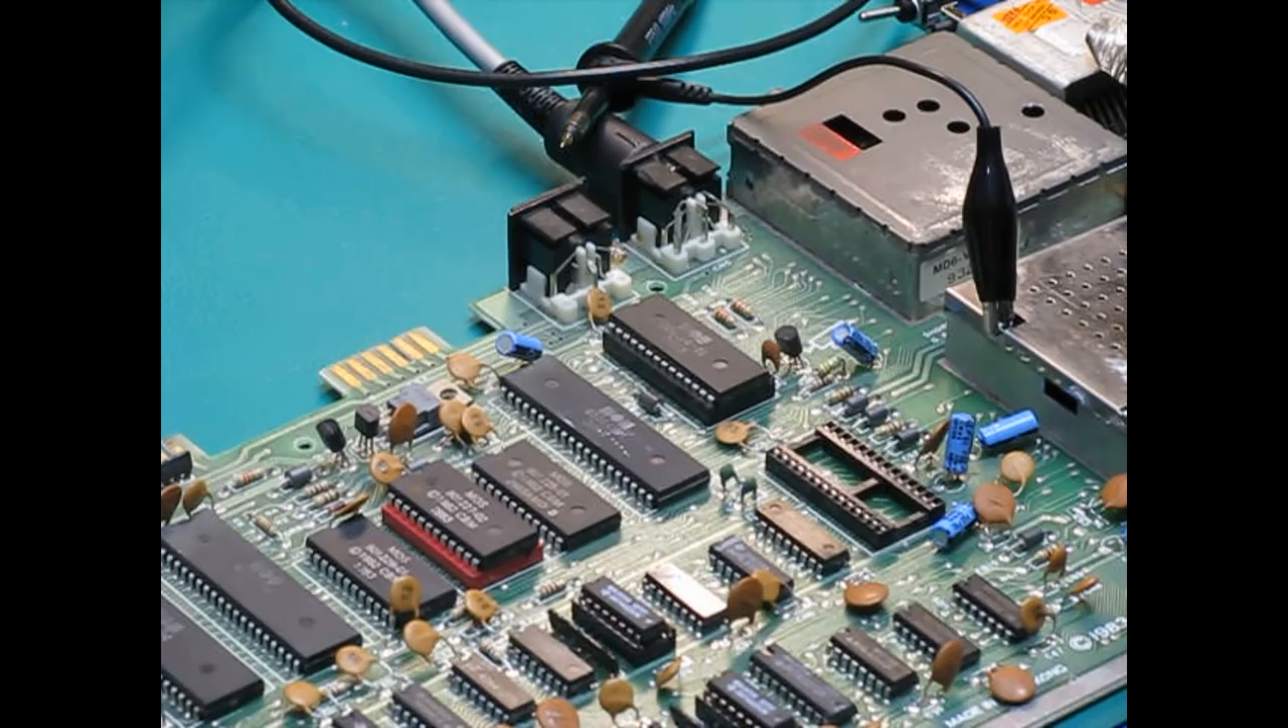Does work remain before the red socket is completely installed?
No.